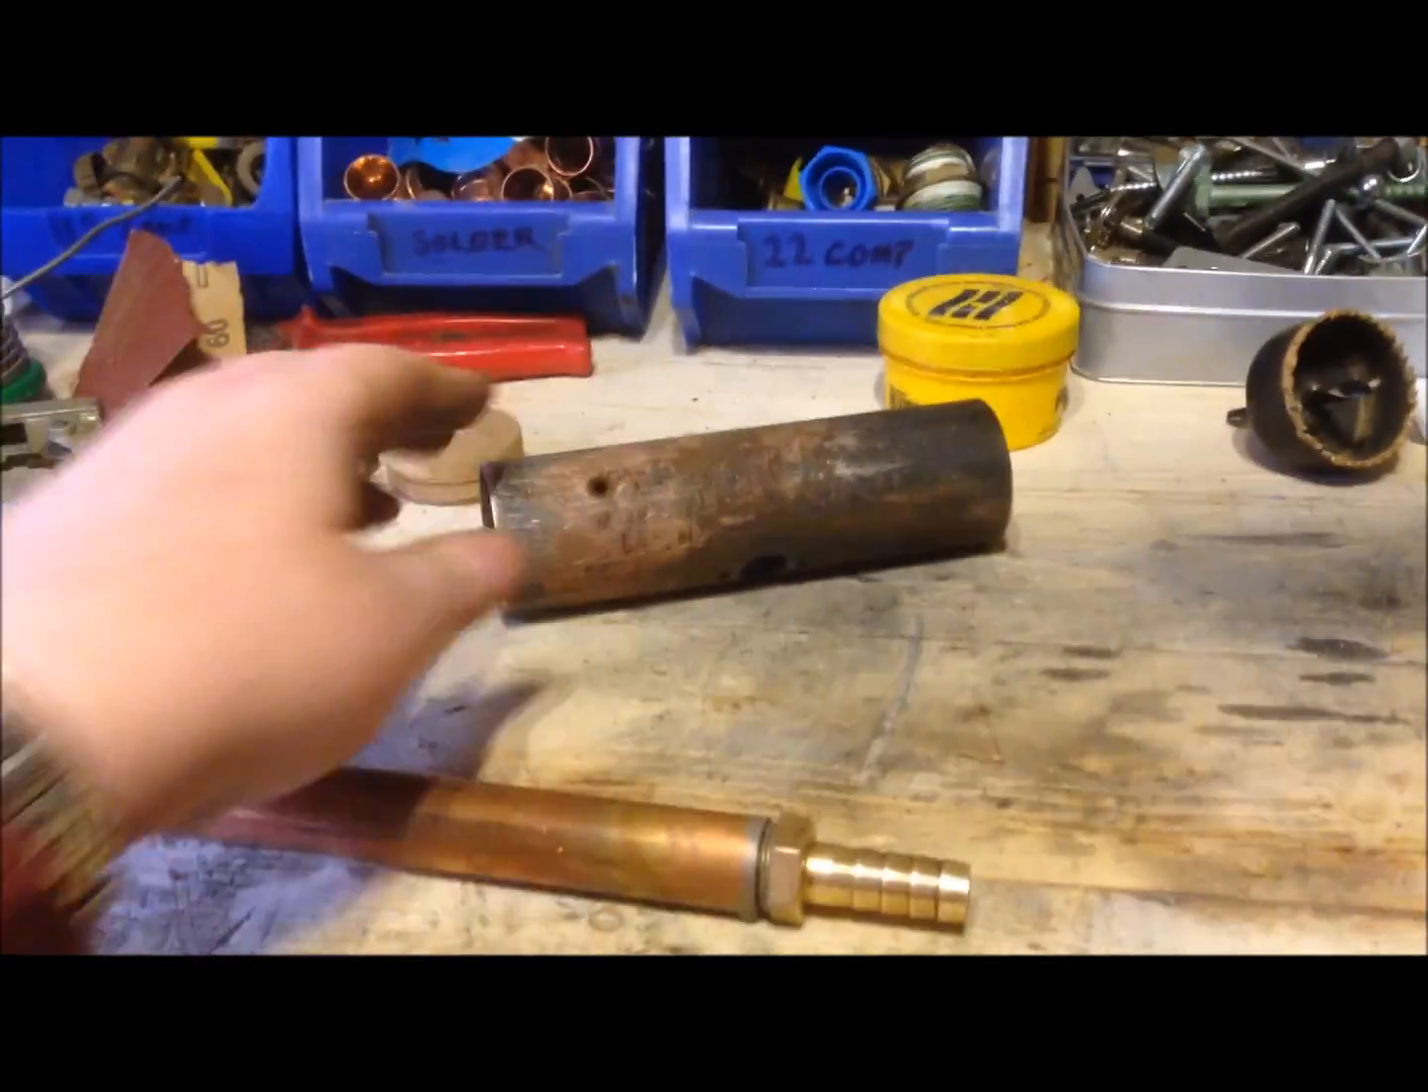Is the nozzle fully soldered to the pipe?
Yes.